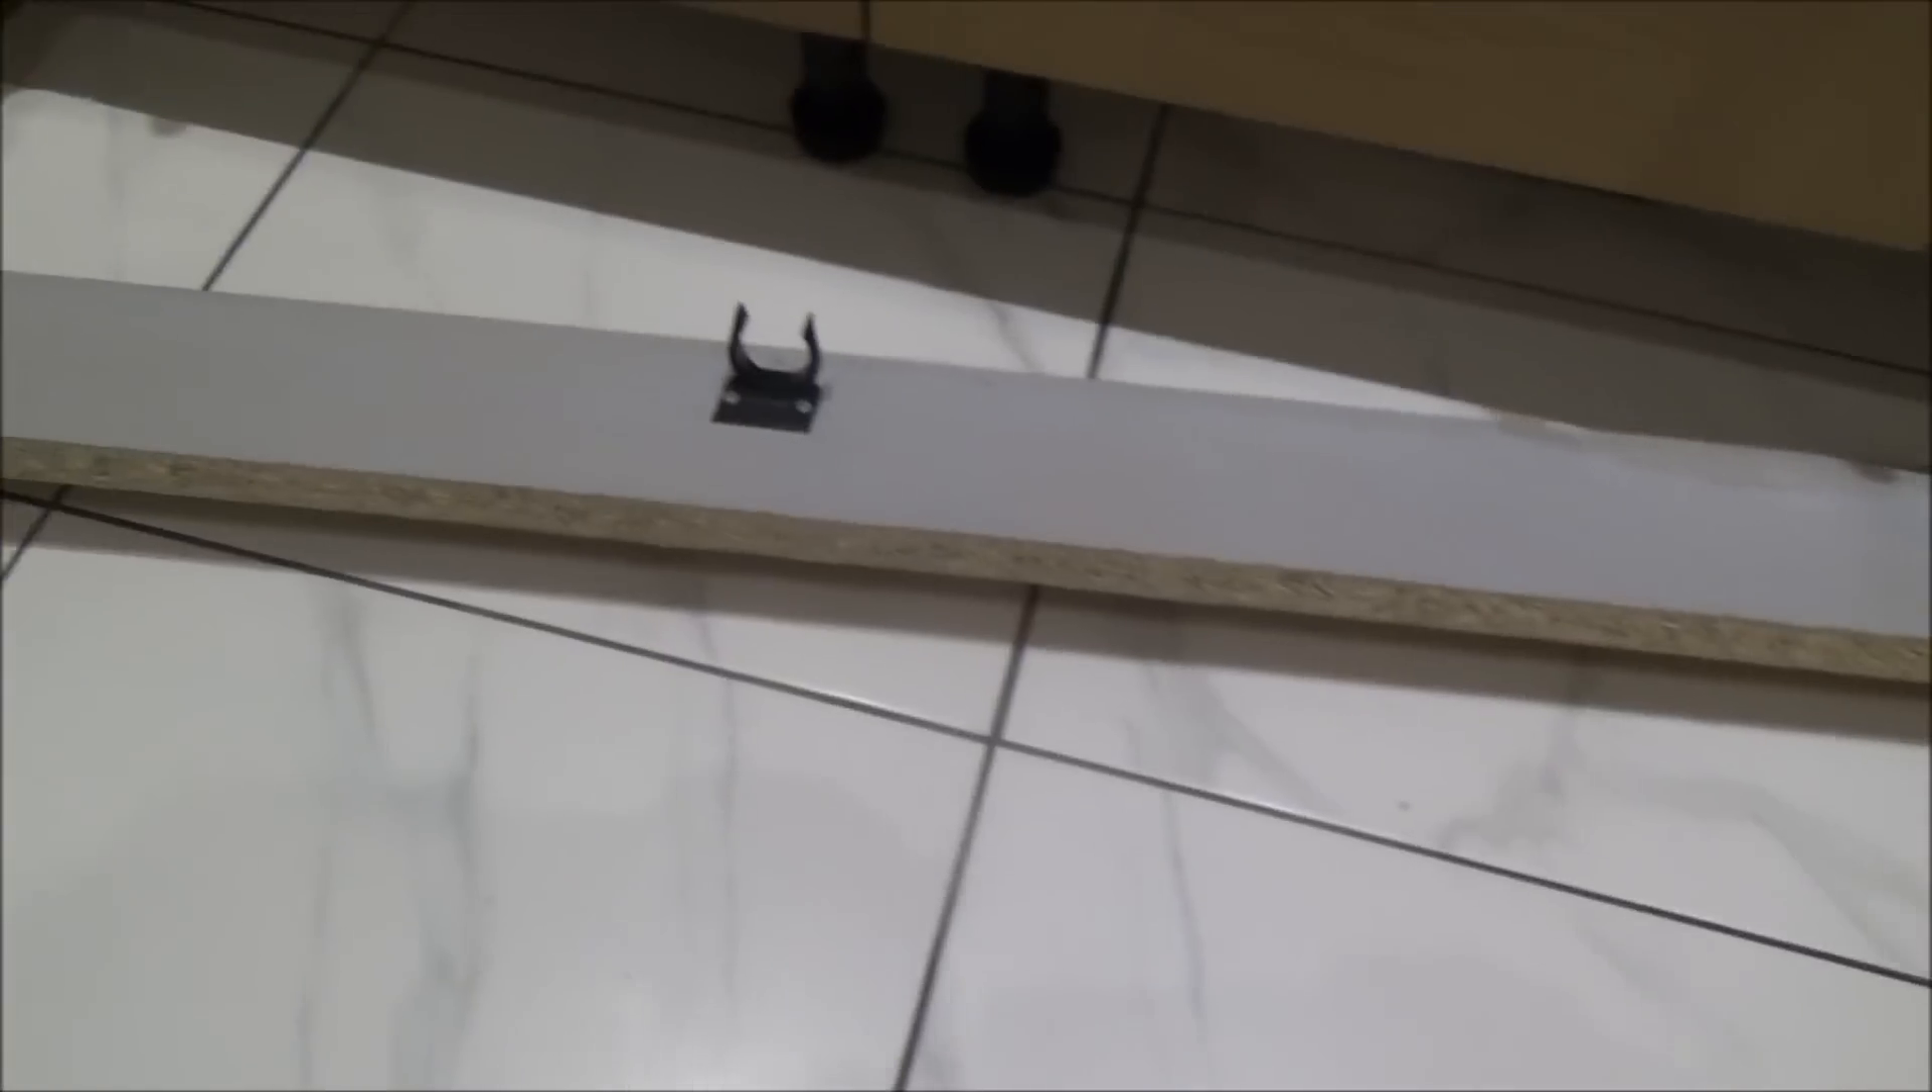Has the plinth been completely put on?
No.